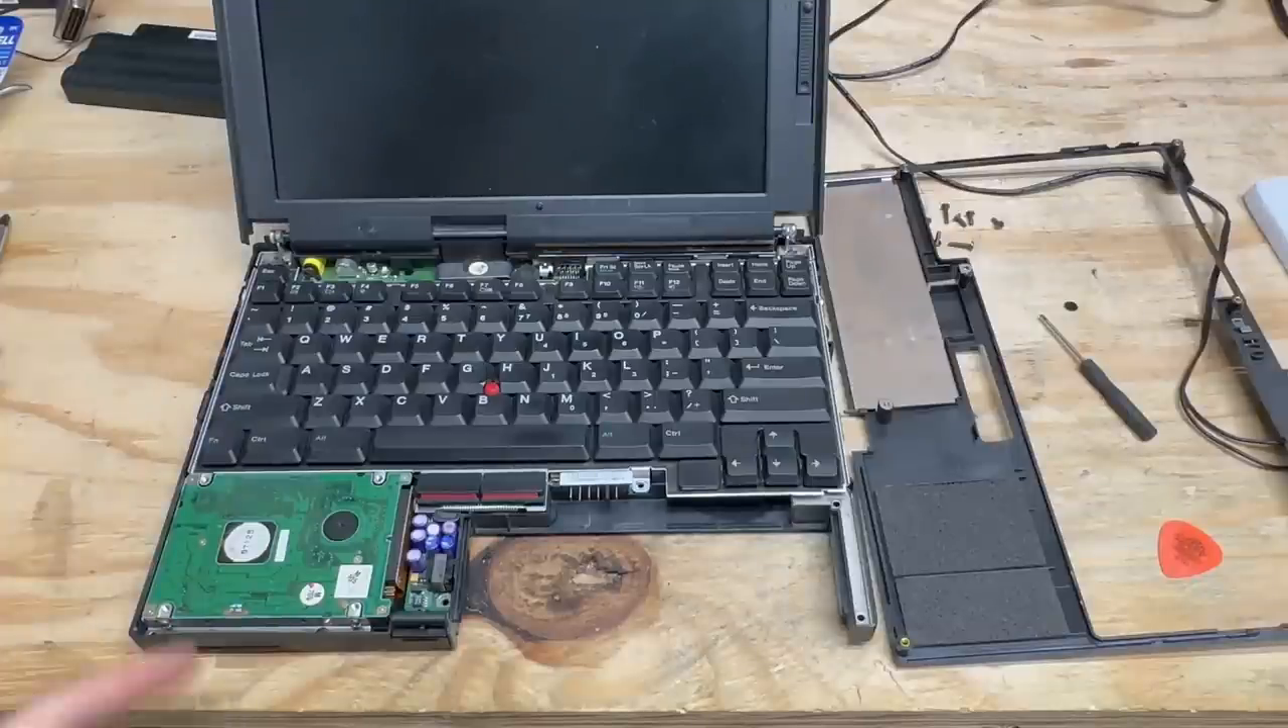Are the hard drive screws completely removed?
No.